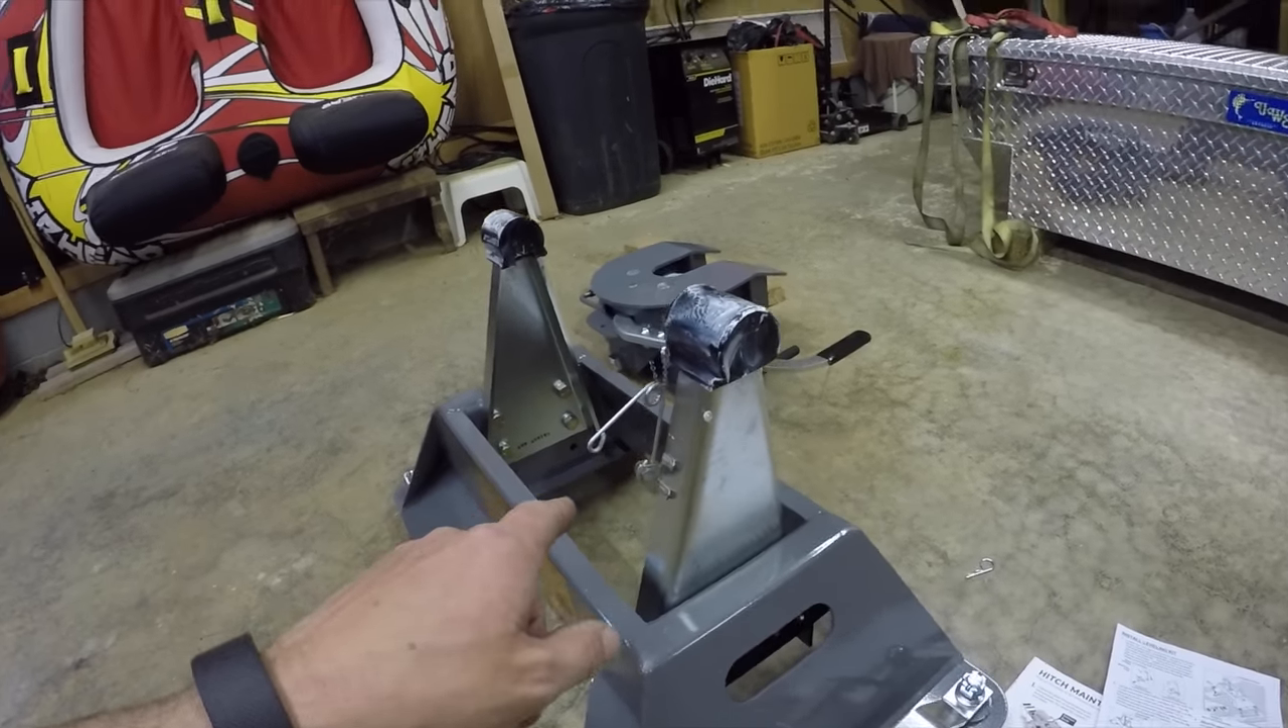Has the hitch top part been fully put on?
No.